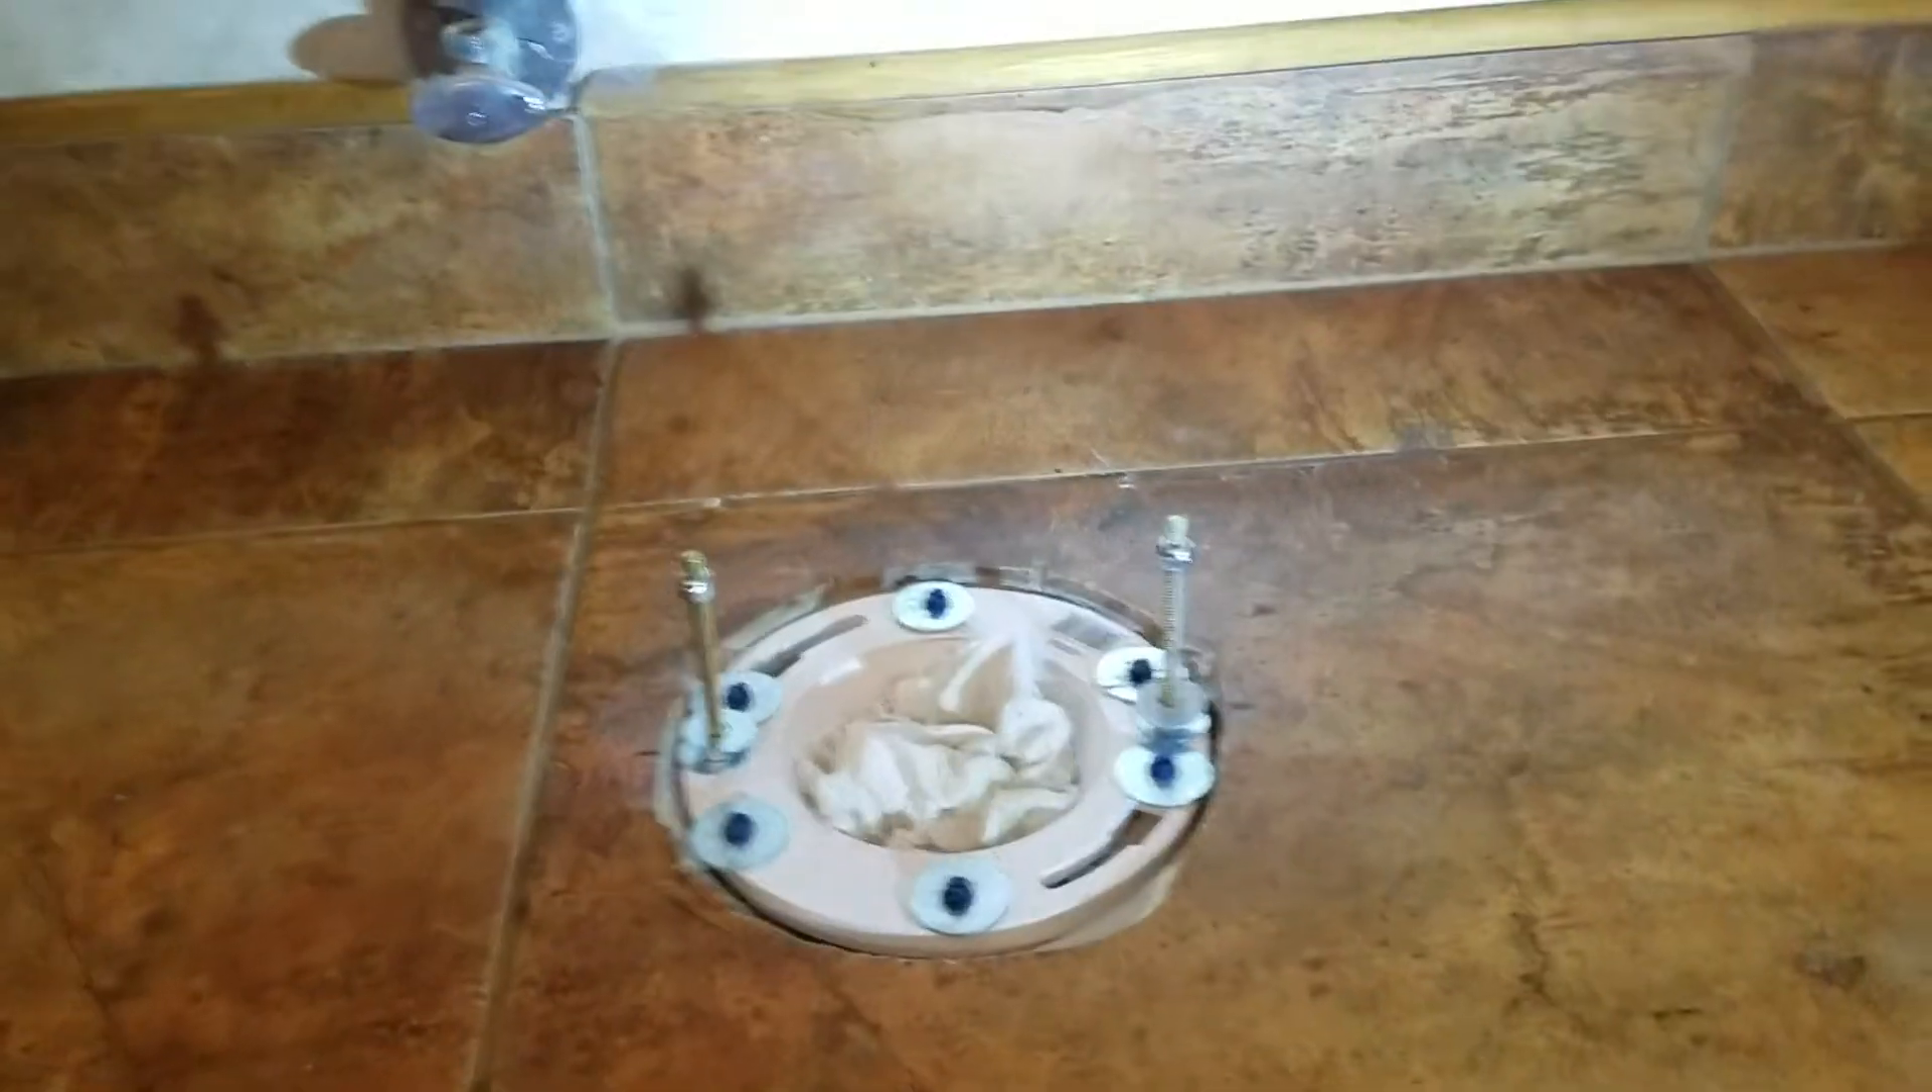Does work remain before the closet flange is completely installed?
No.